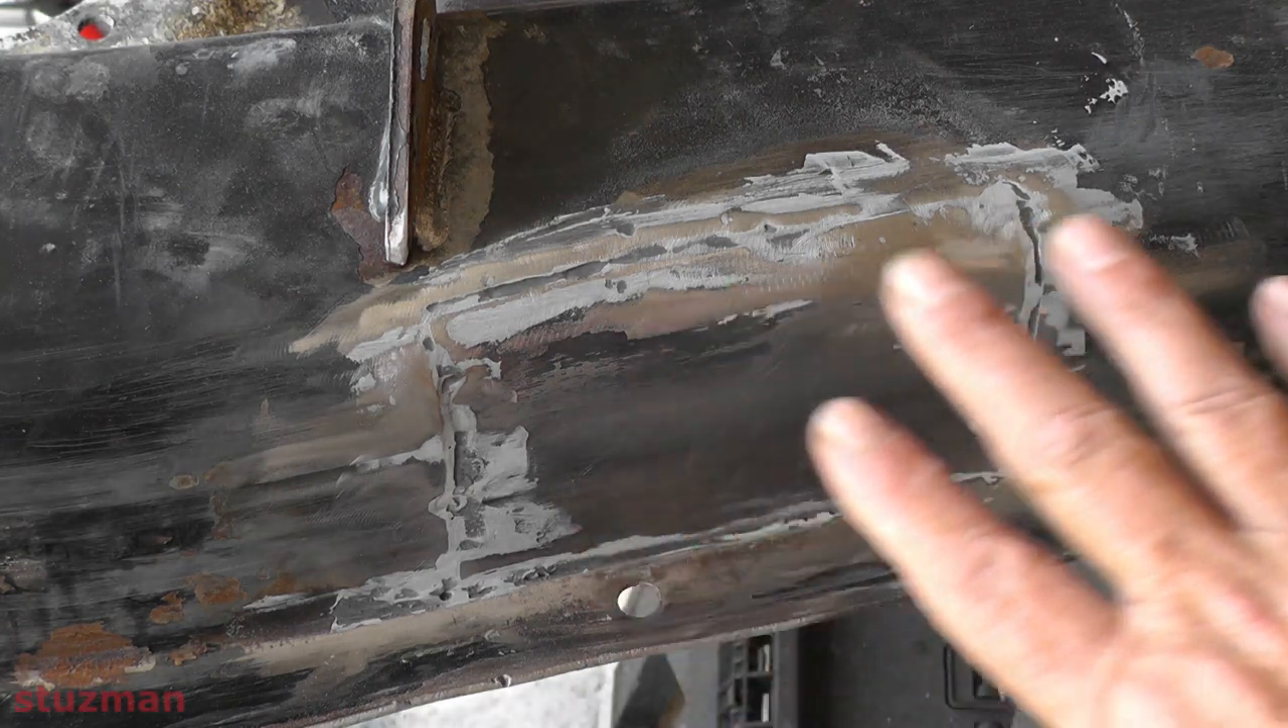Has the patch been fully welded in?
Yes.